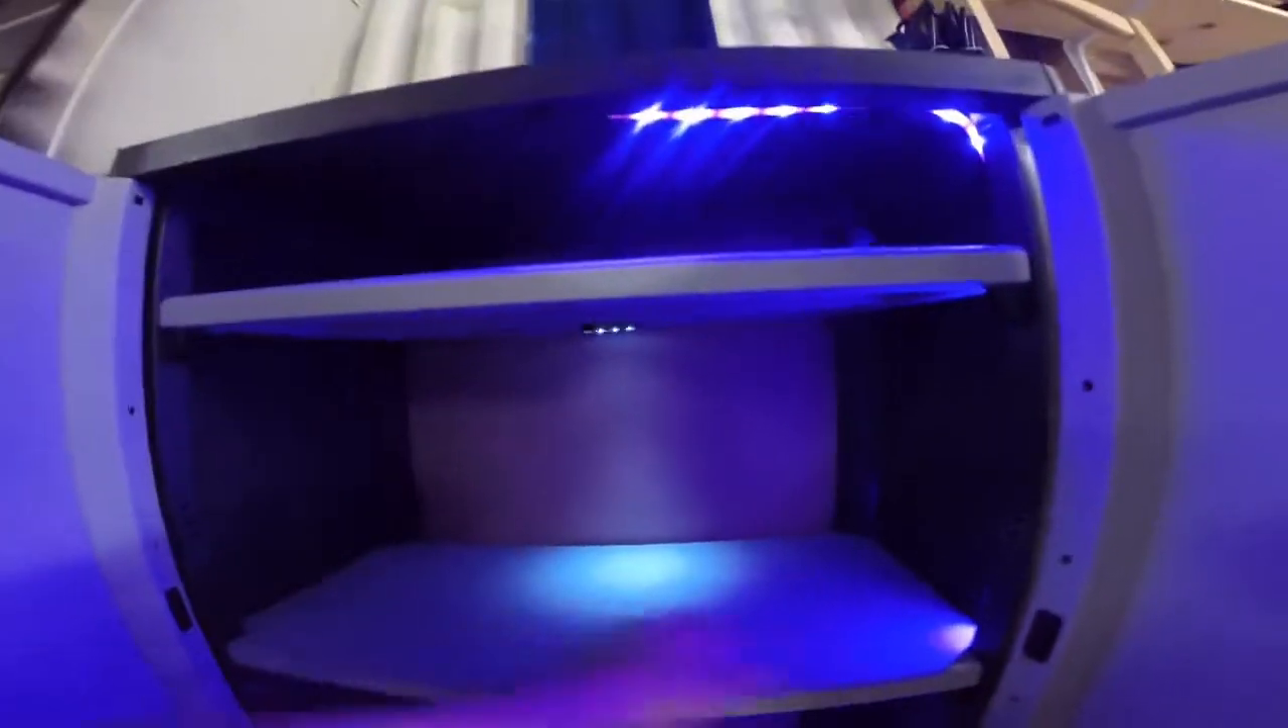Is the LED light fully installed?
Yes.